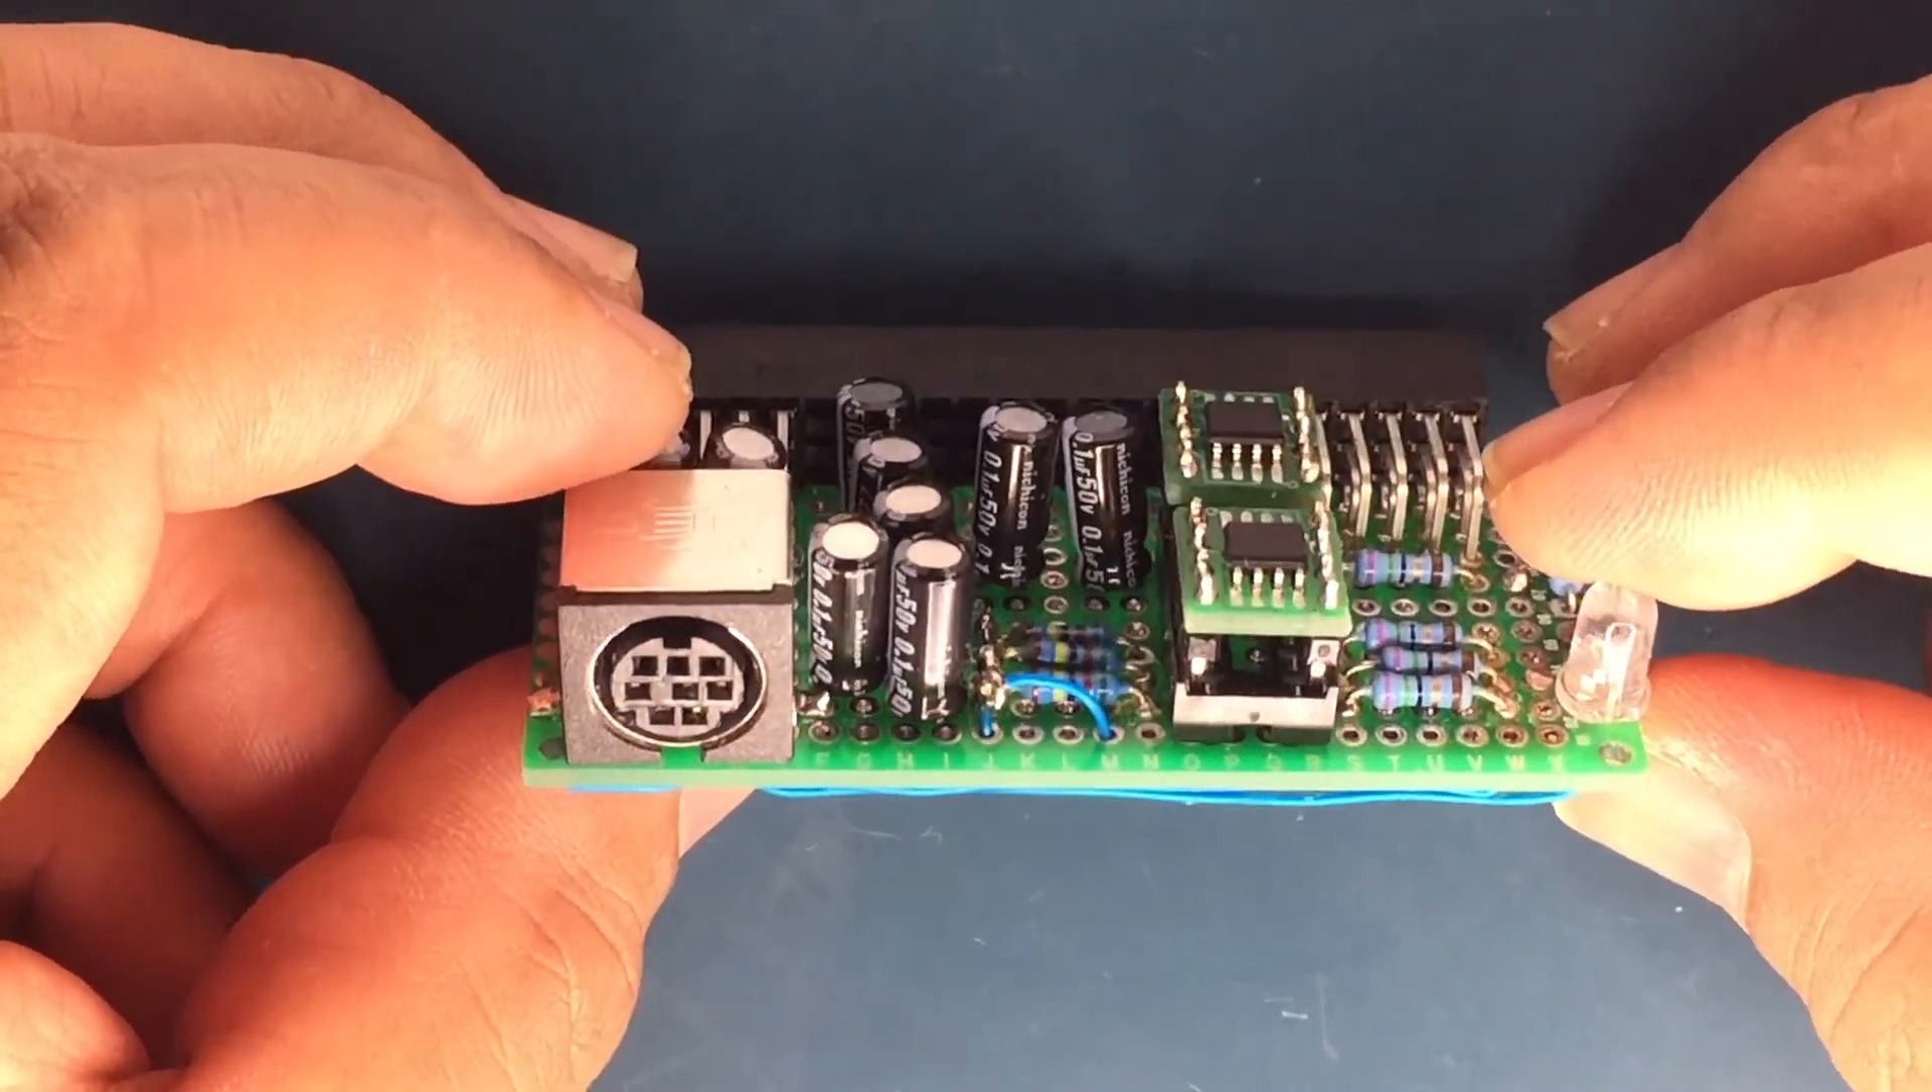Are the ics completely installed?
Yes.